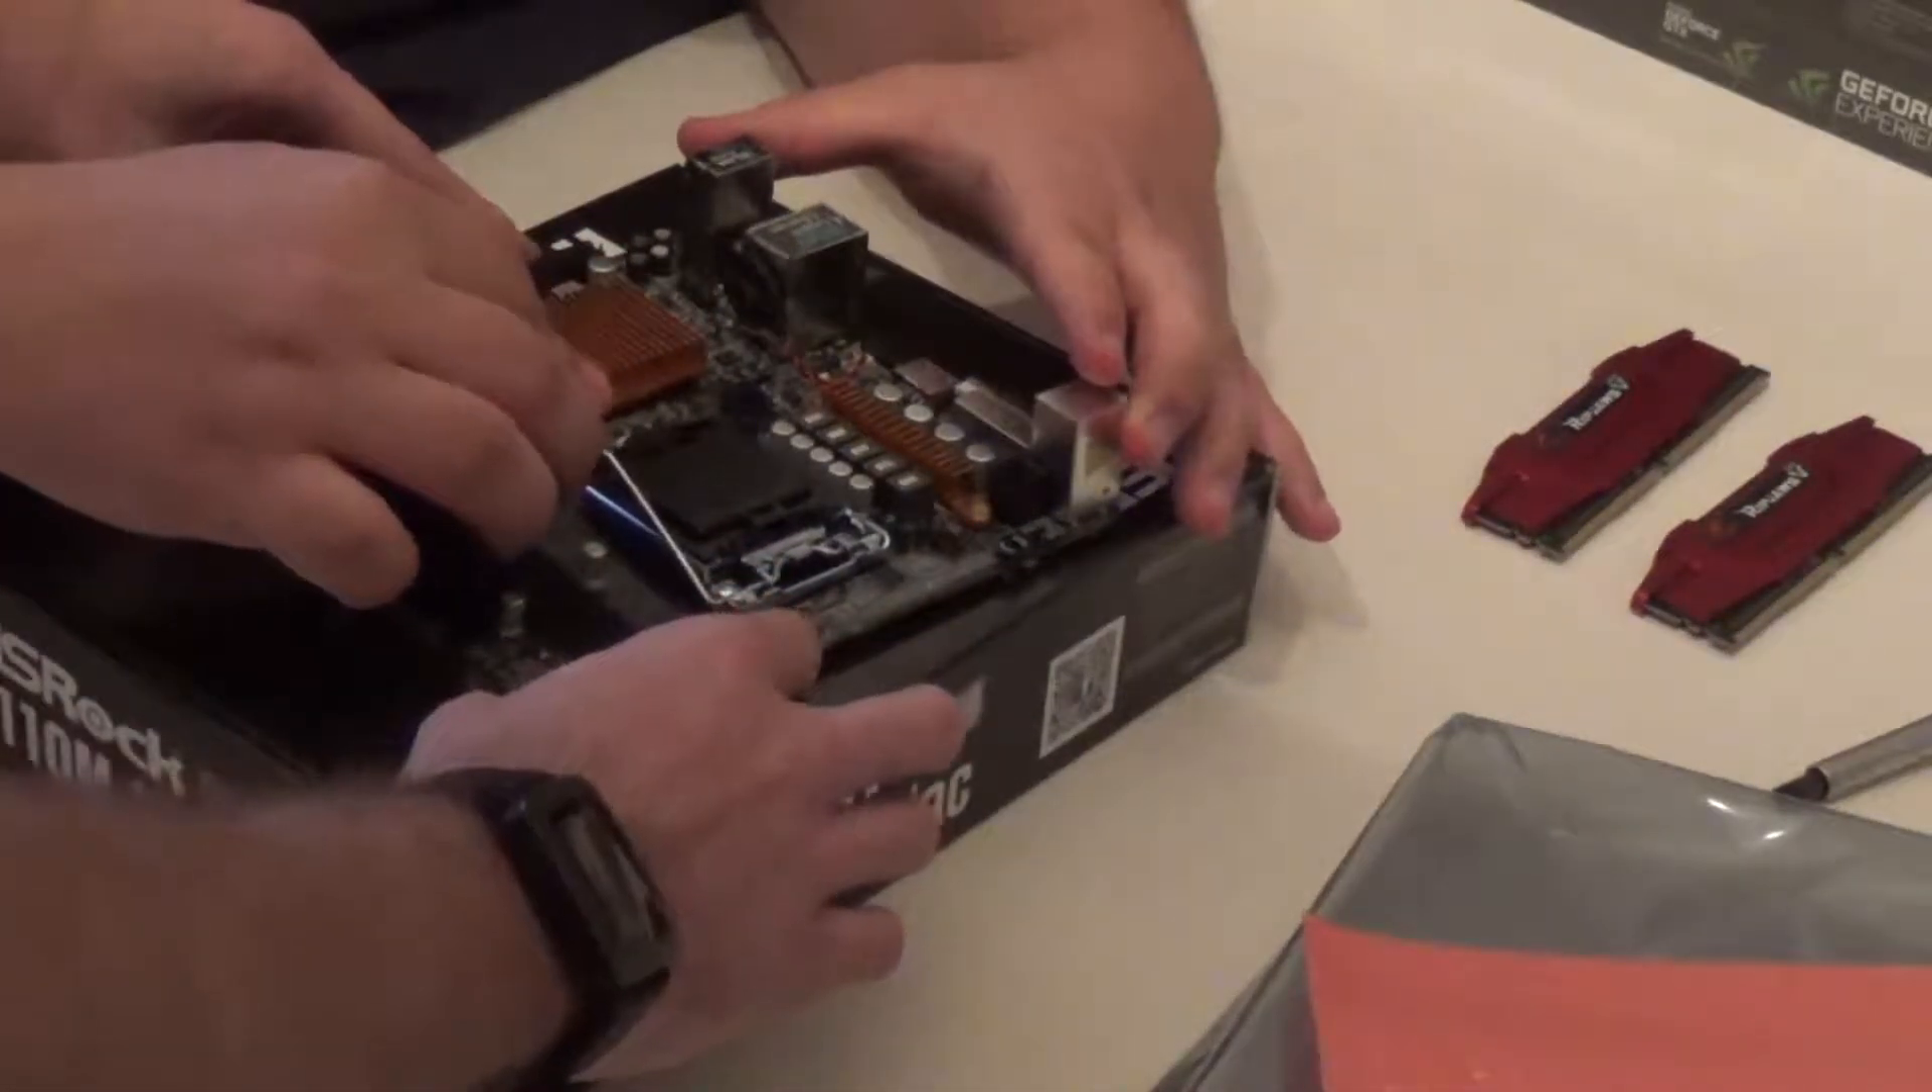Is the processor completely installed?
No.